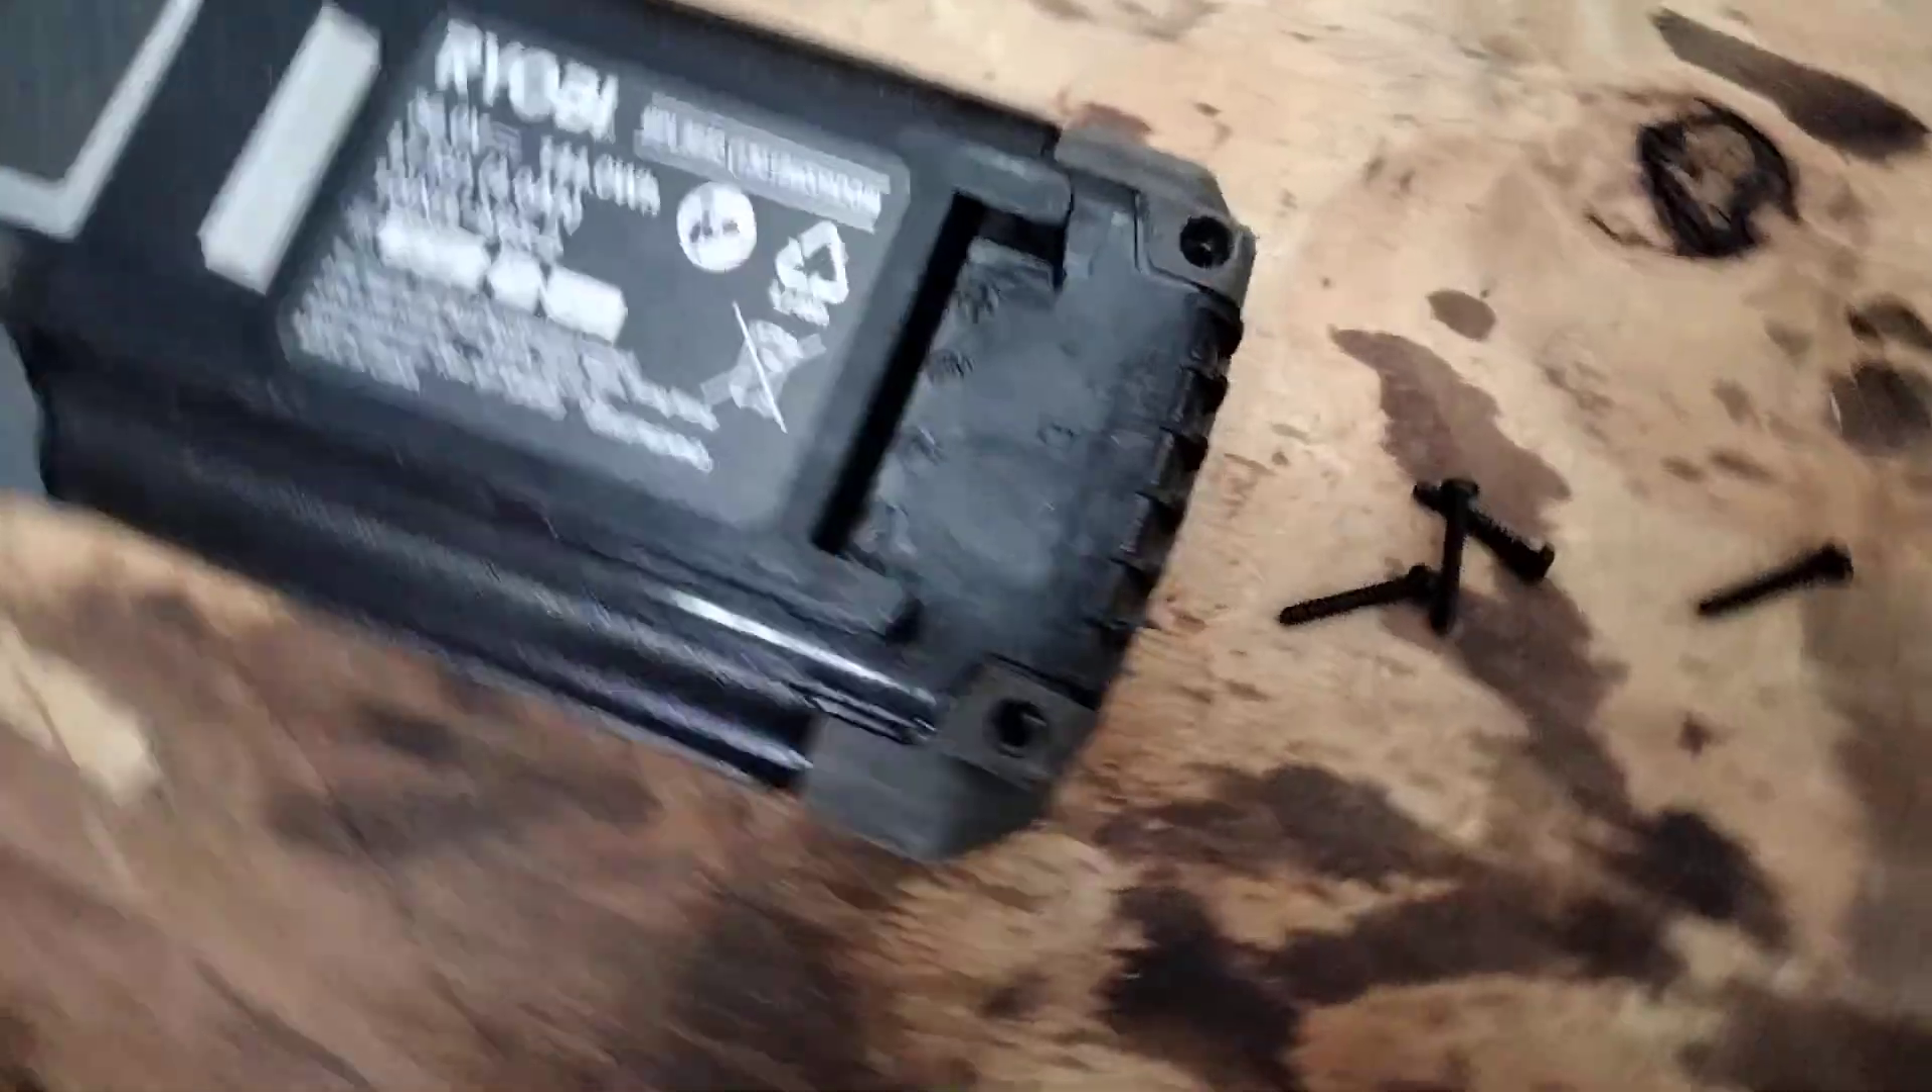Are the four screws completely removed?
Yes.